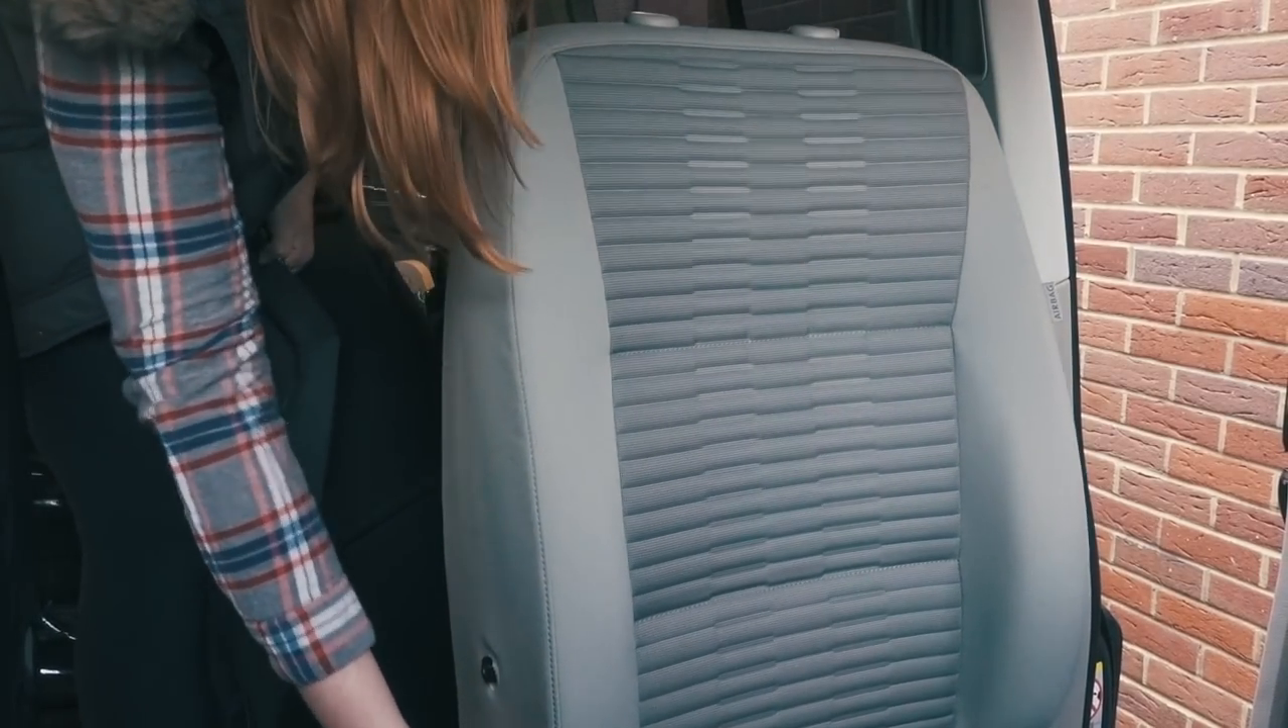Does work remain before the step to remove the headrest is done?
No.